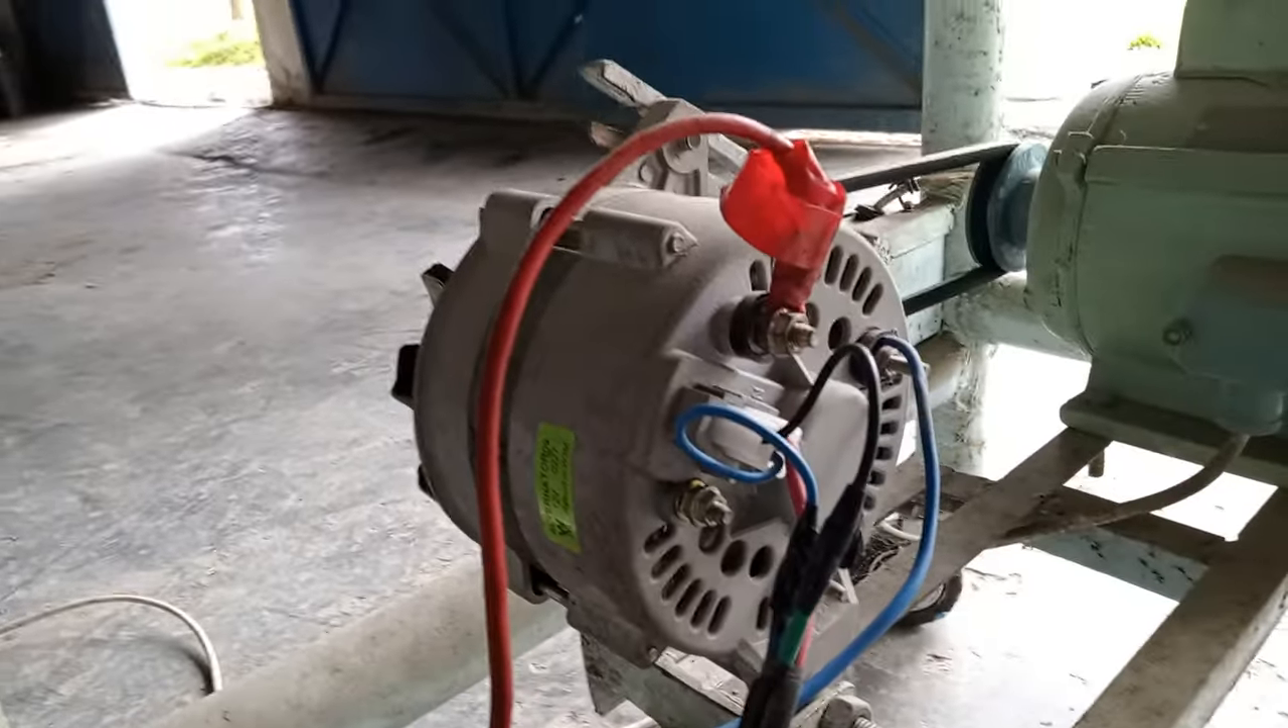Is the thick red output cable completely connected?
Yes.